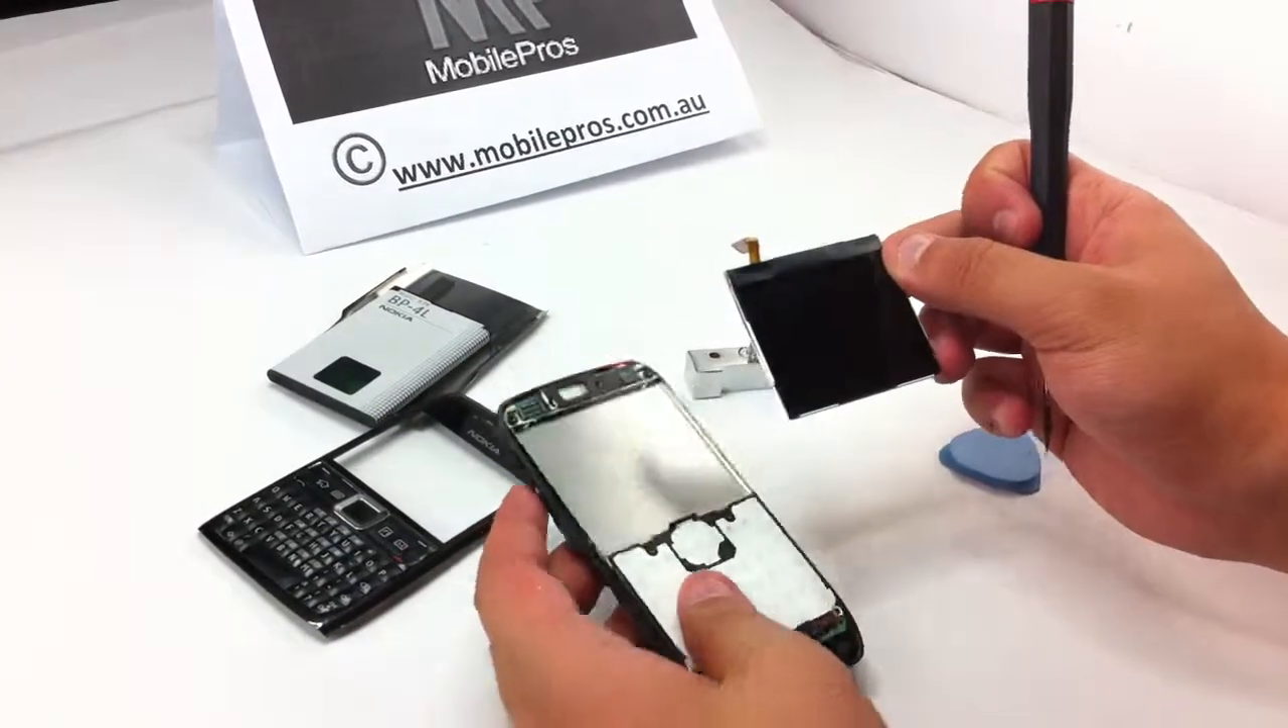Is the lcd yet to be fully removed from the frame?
No.